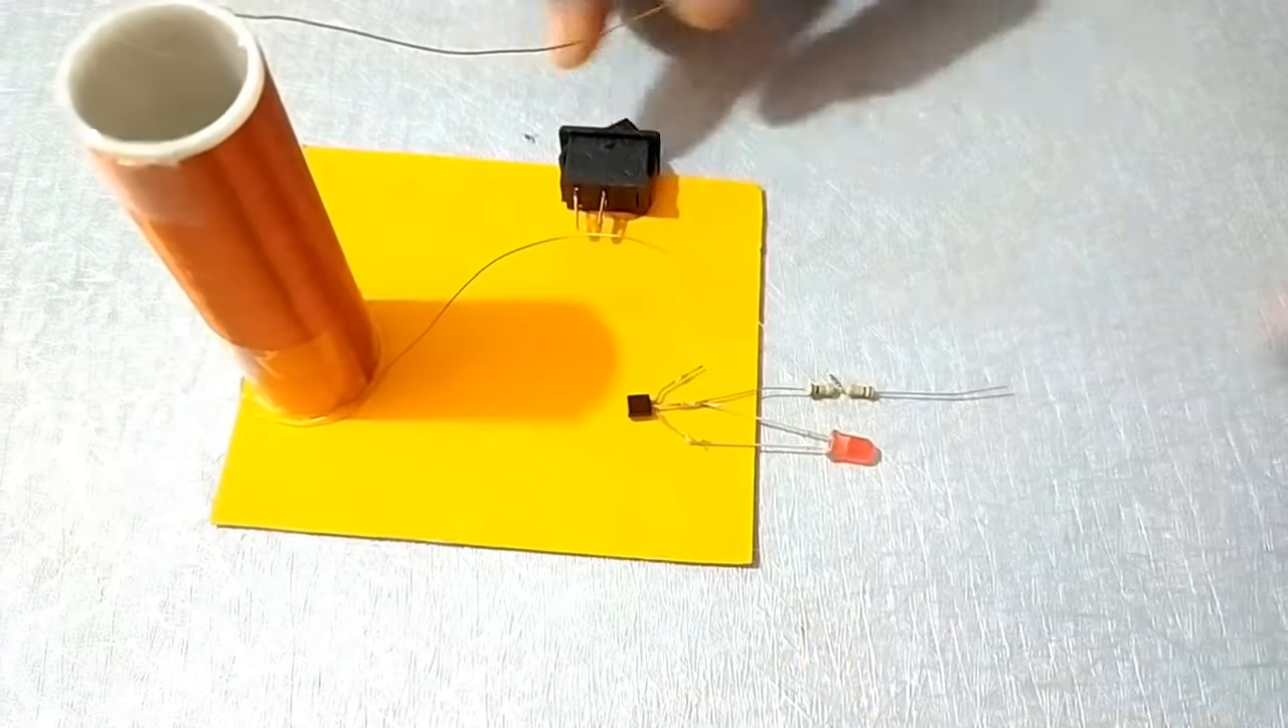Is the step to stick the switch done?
Yes.